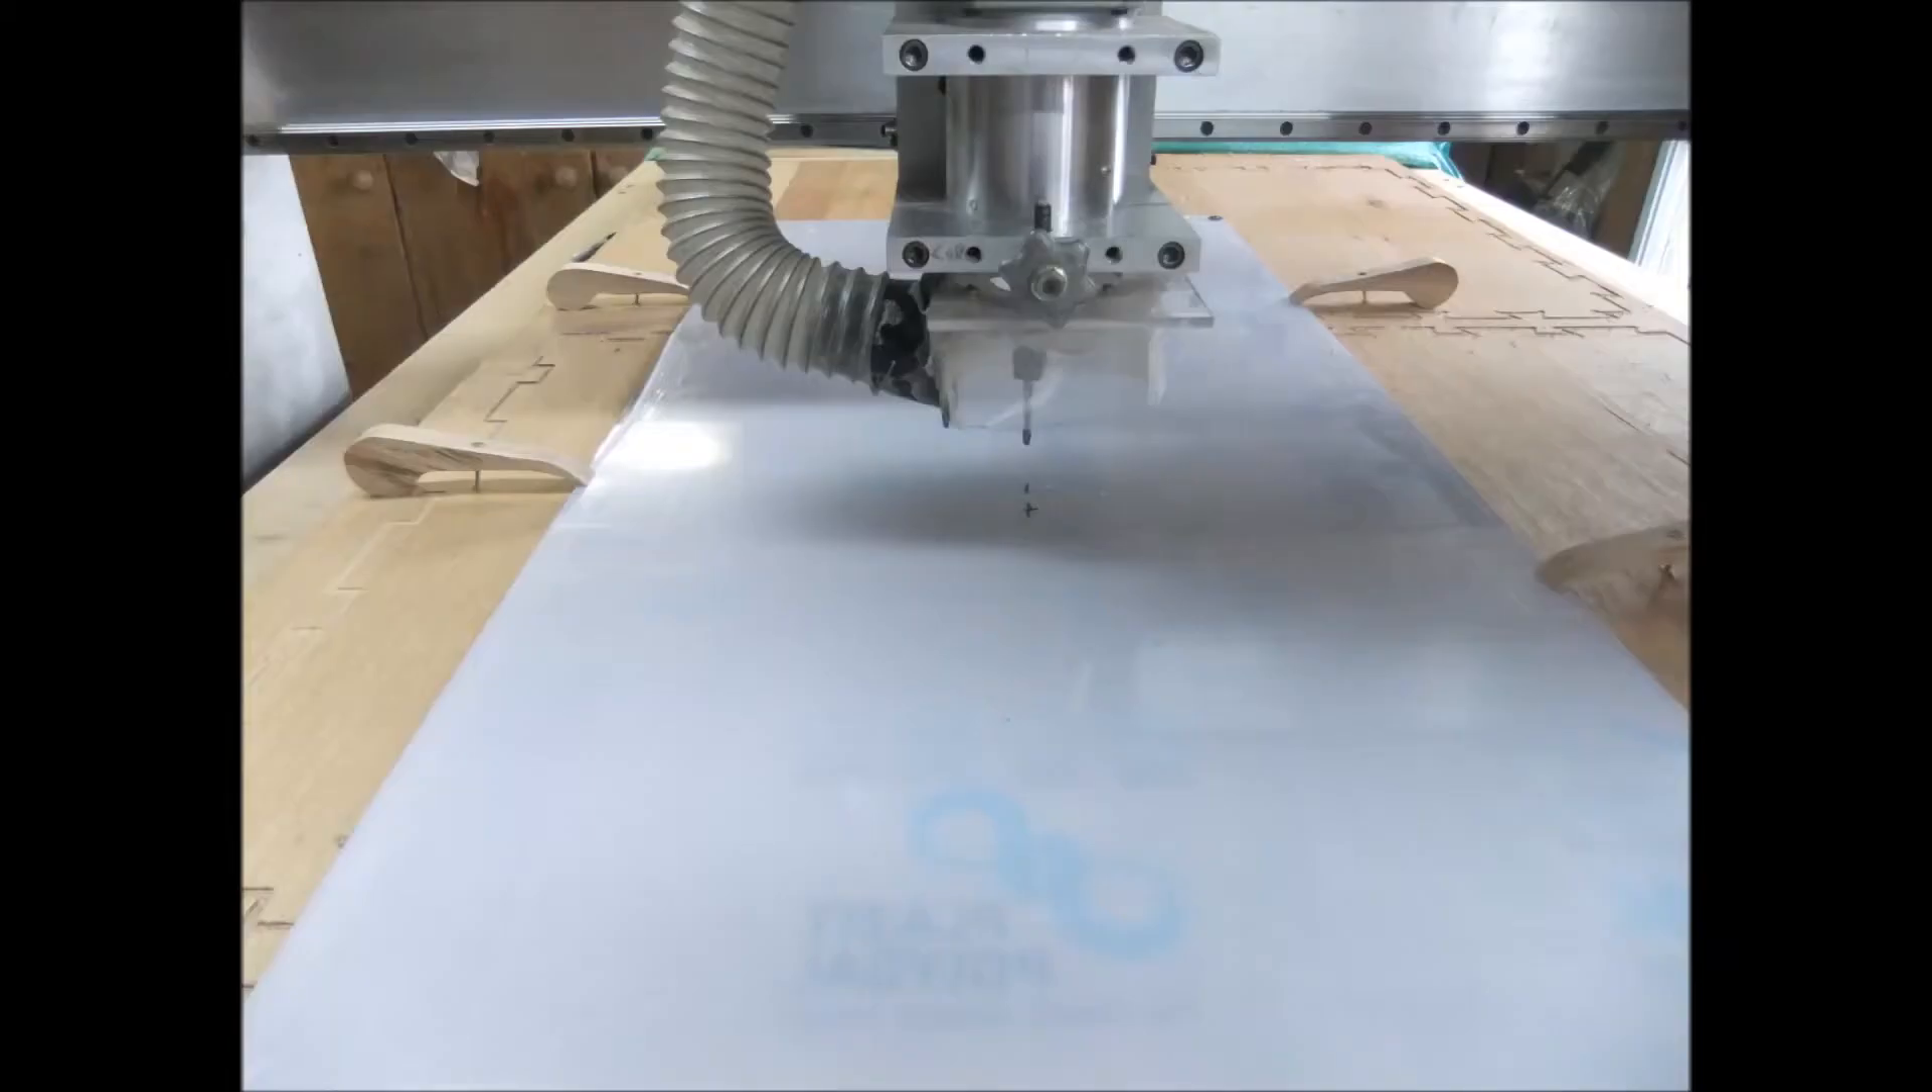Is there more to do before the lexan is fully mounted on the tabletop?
No.